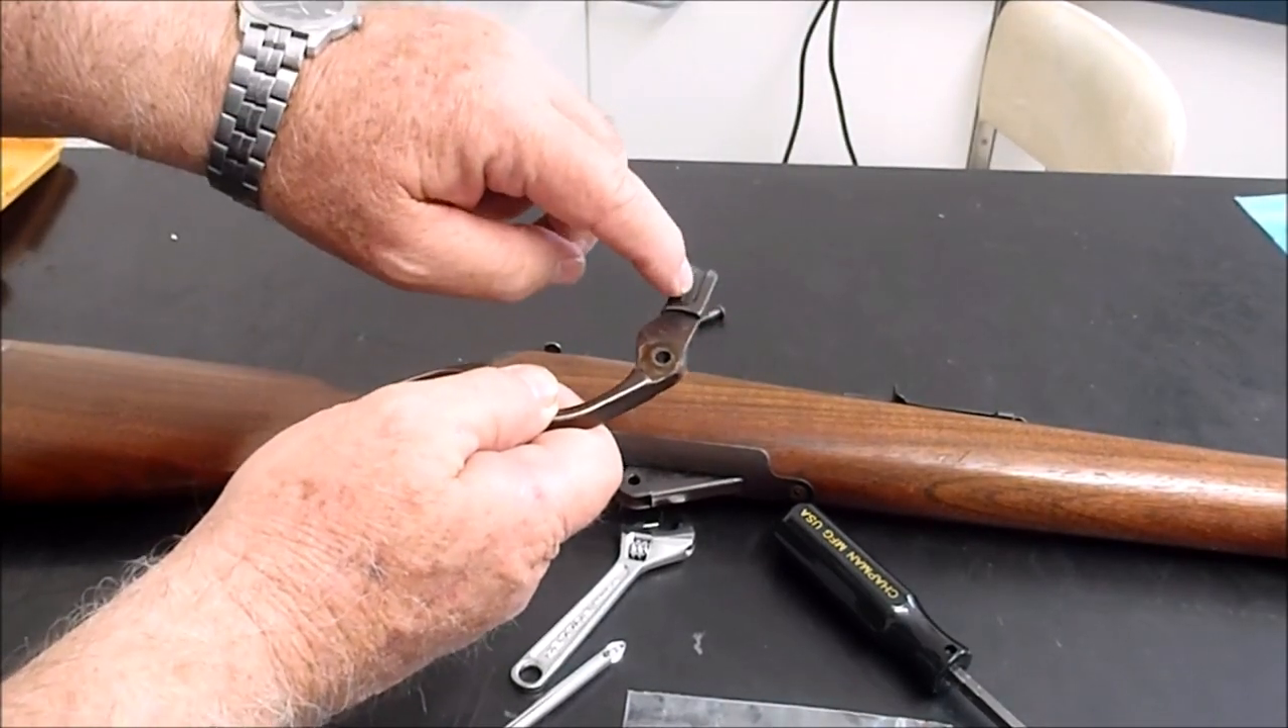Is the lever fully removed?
Yes.